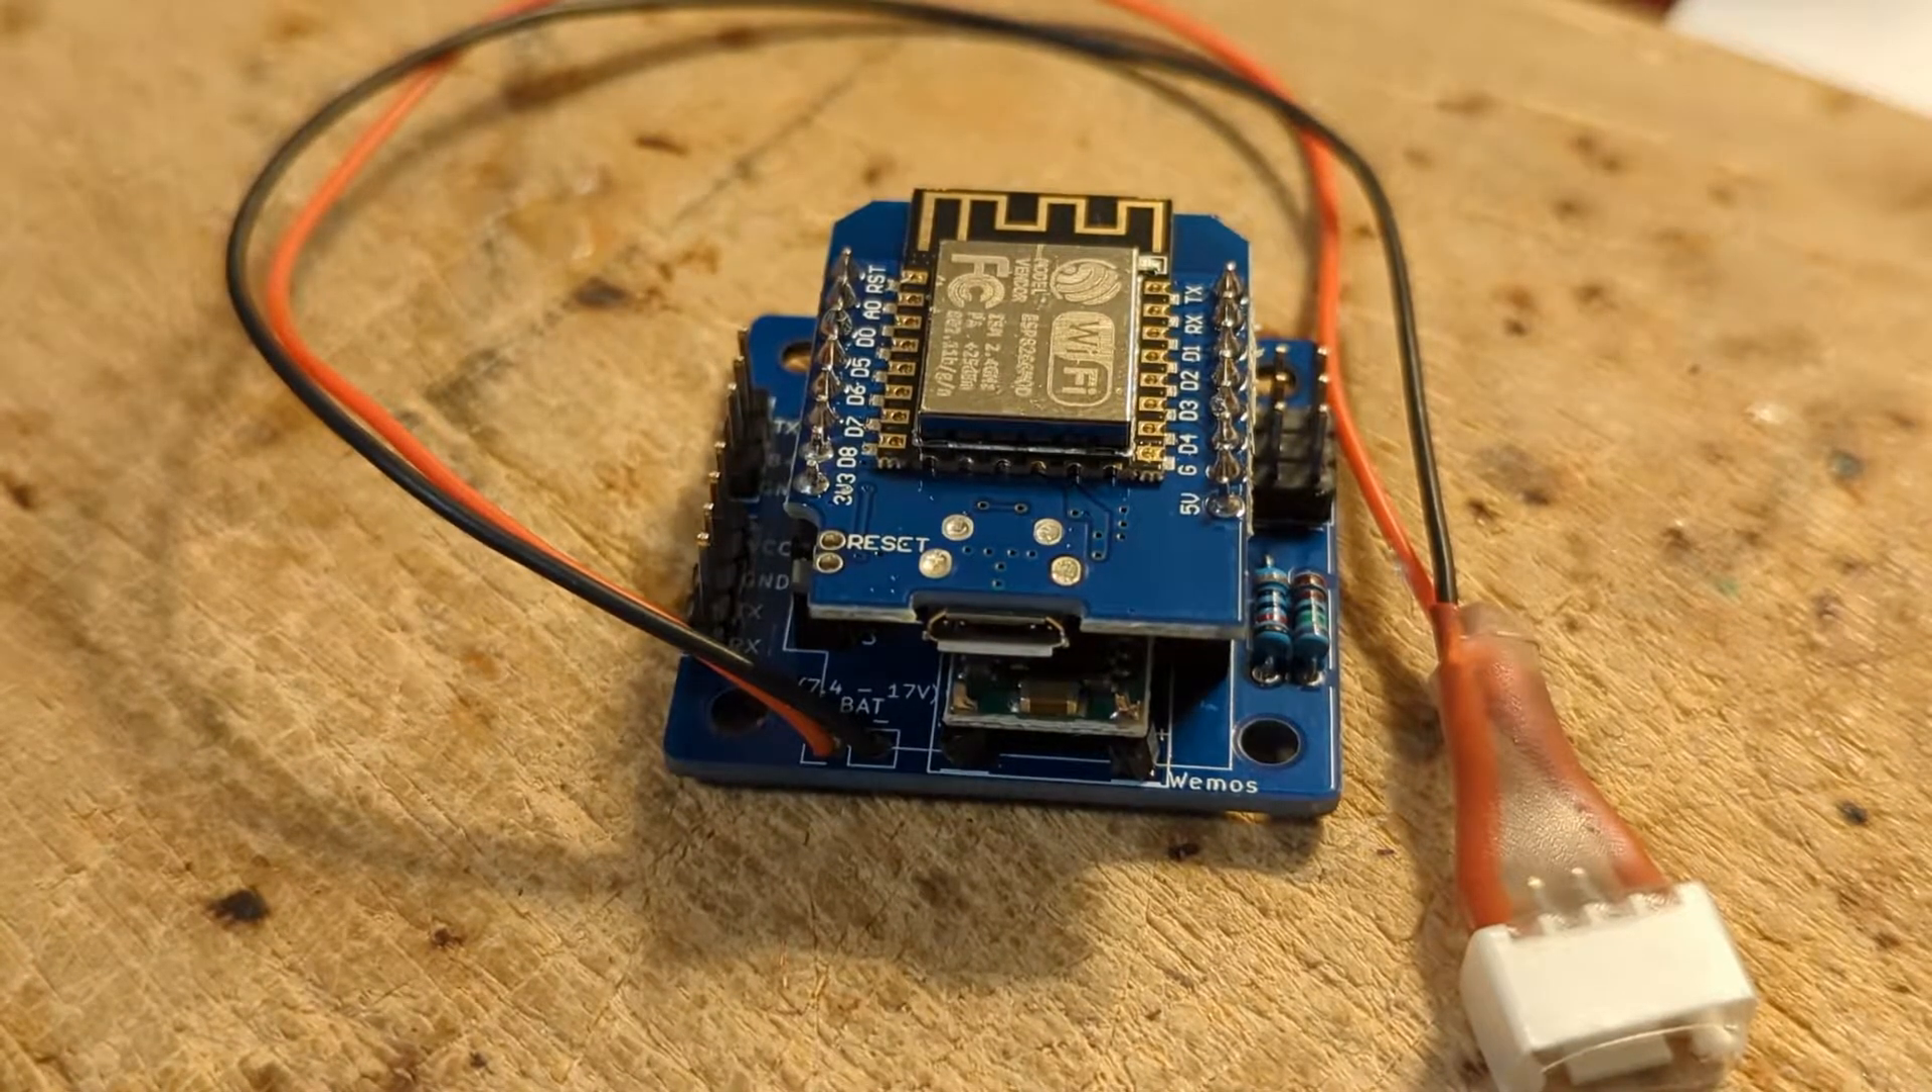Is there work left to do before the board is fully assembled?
No.